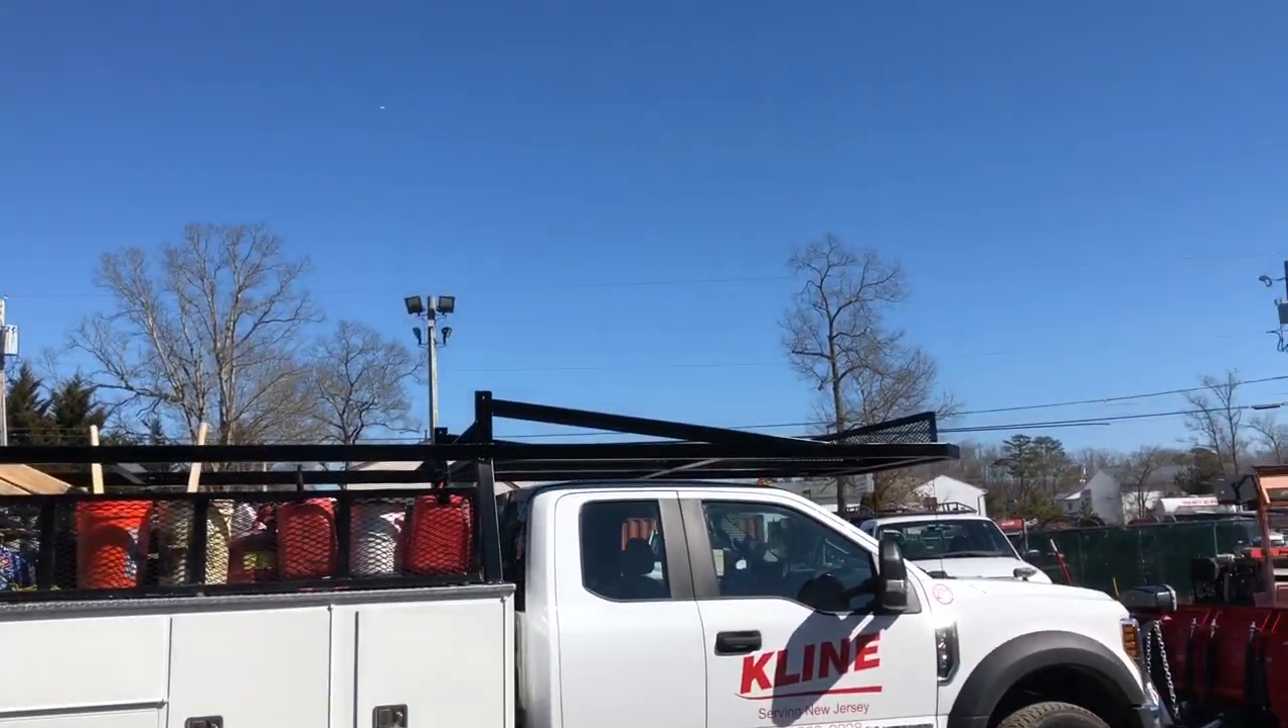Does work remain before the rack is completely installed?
No.